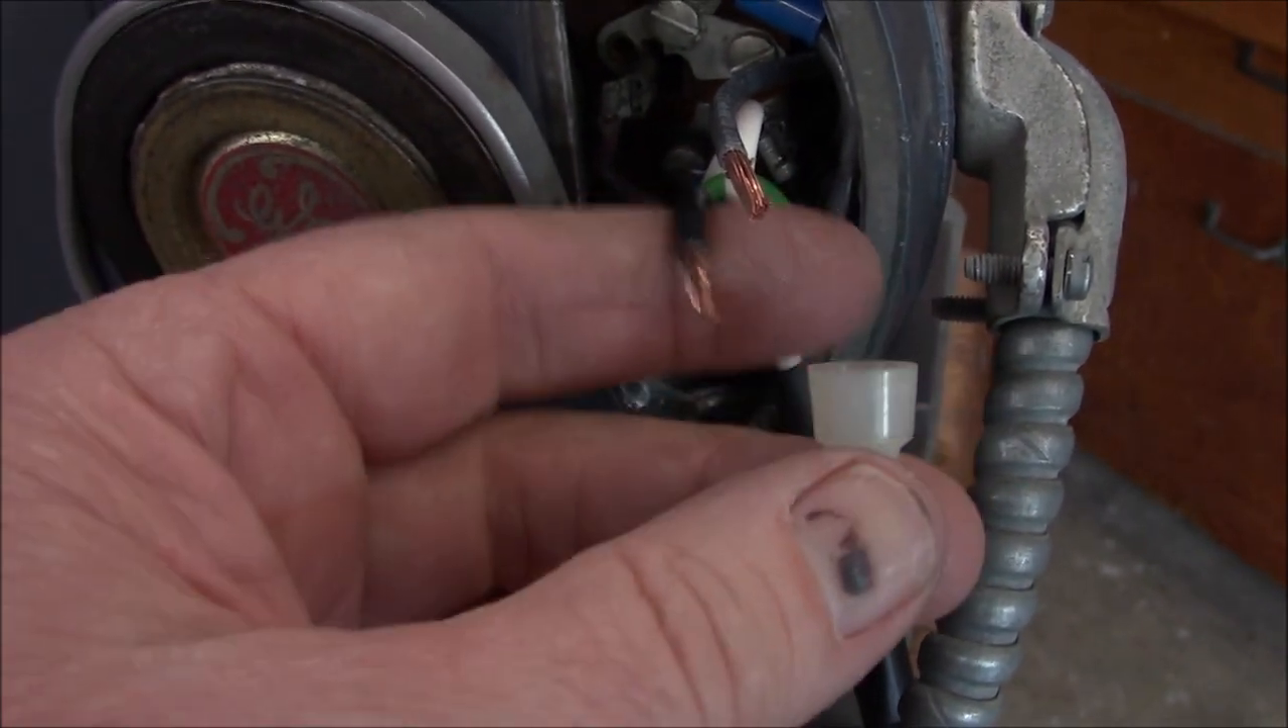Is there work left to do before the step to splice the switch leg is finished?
Yes.